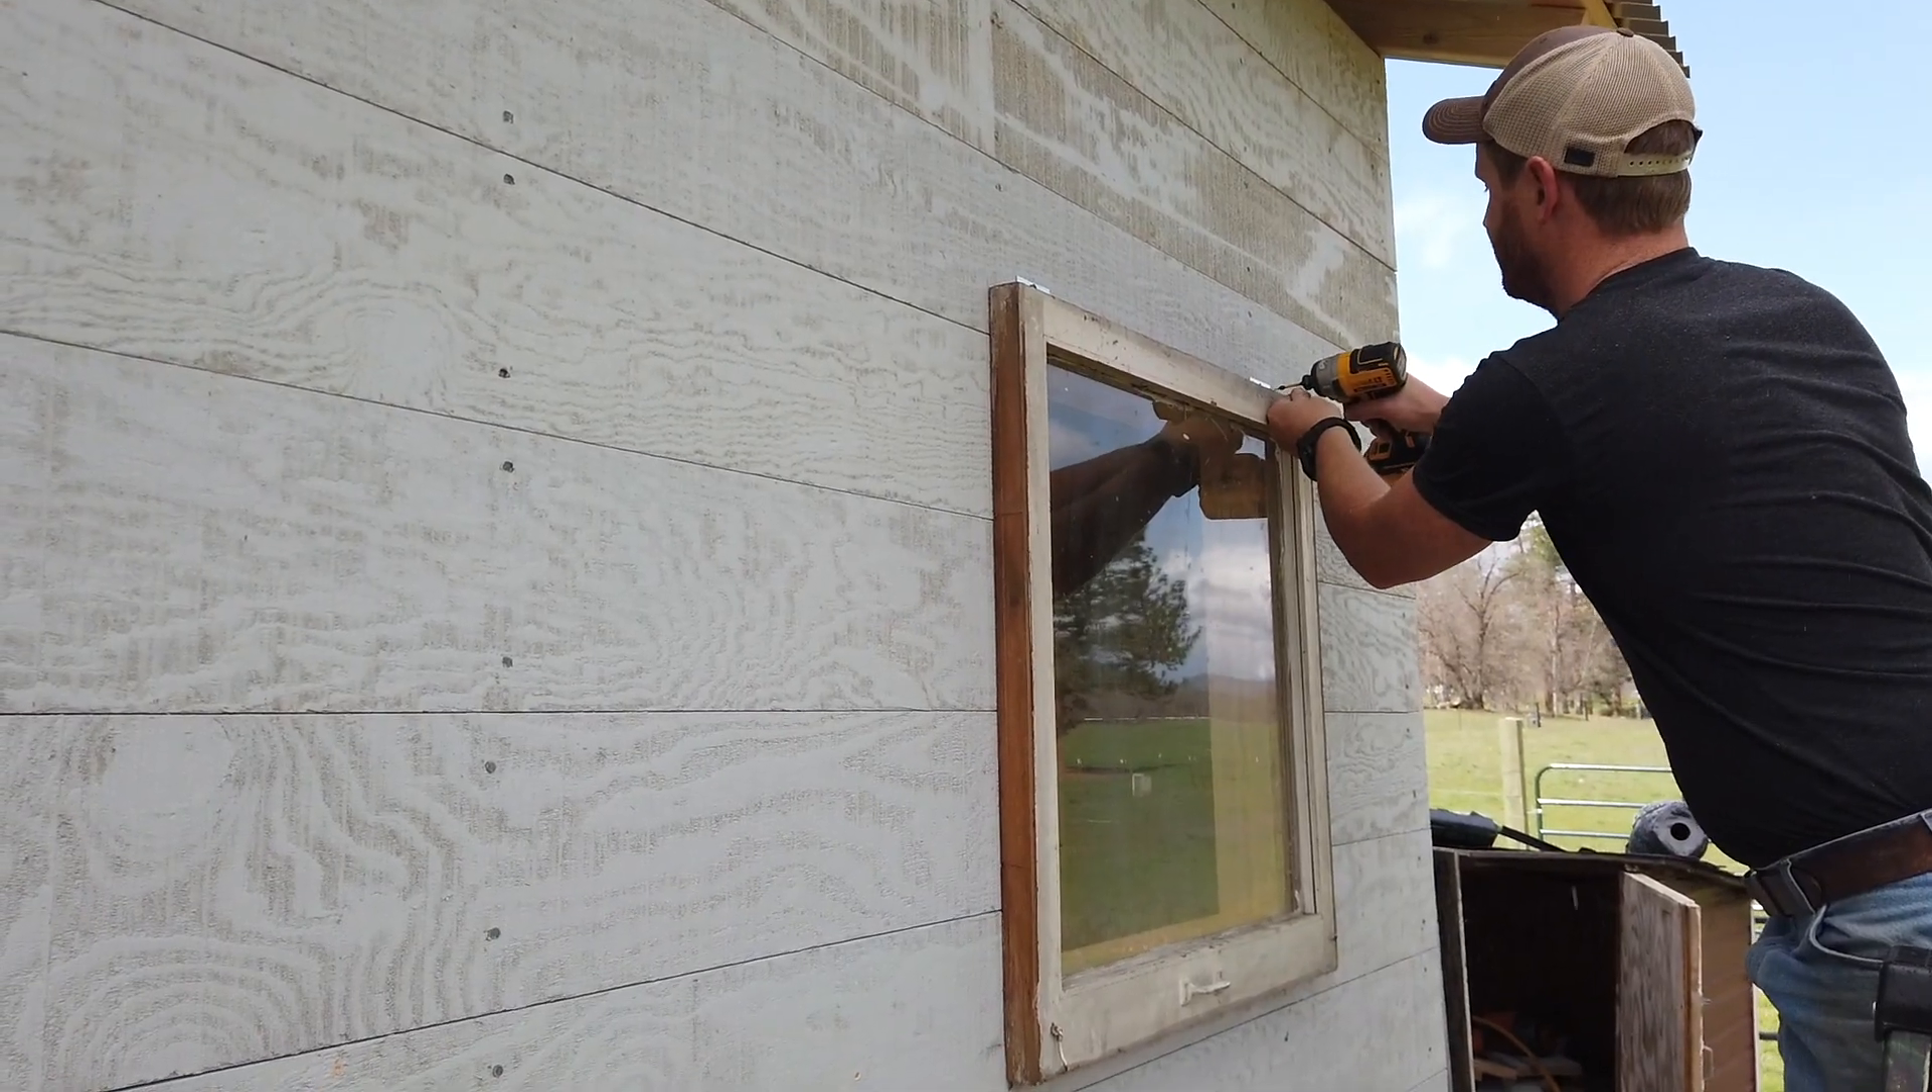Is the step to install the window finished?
No.